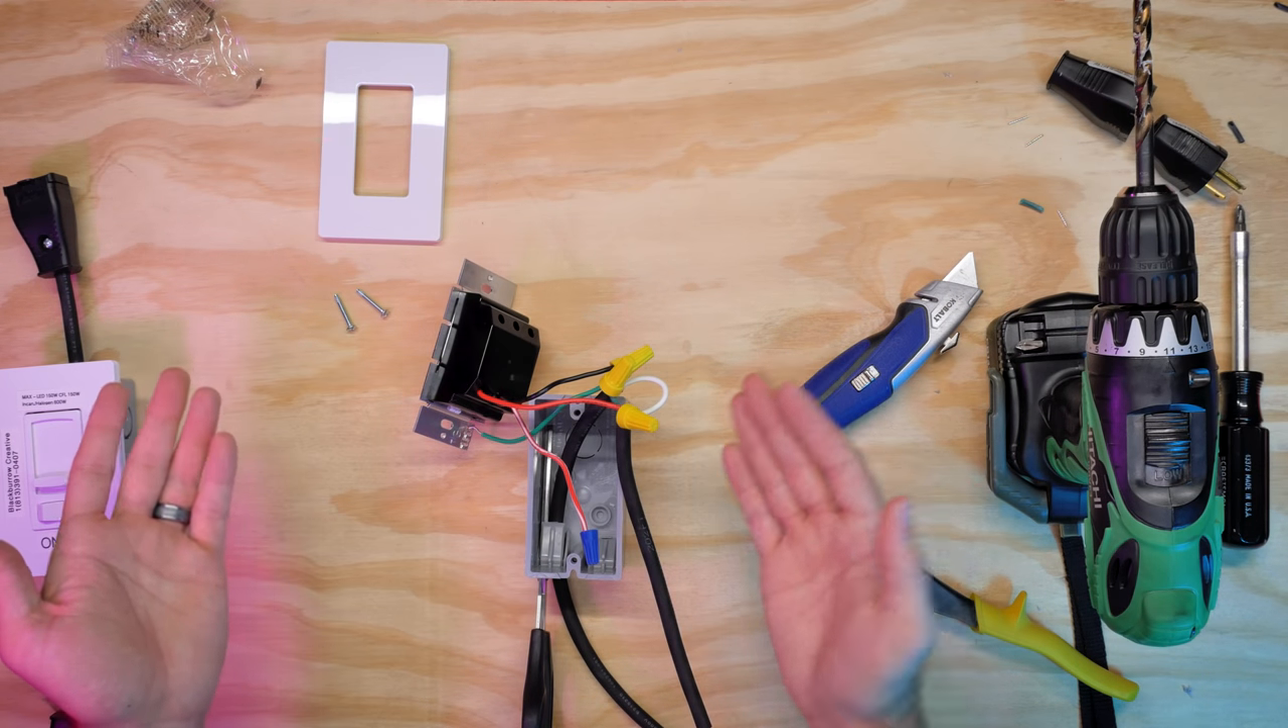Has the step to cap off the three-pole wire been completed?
Yes.